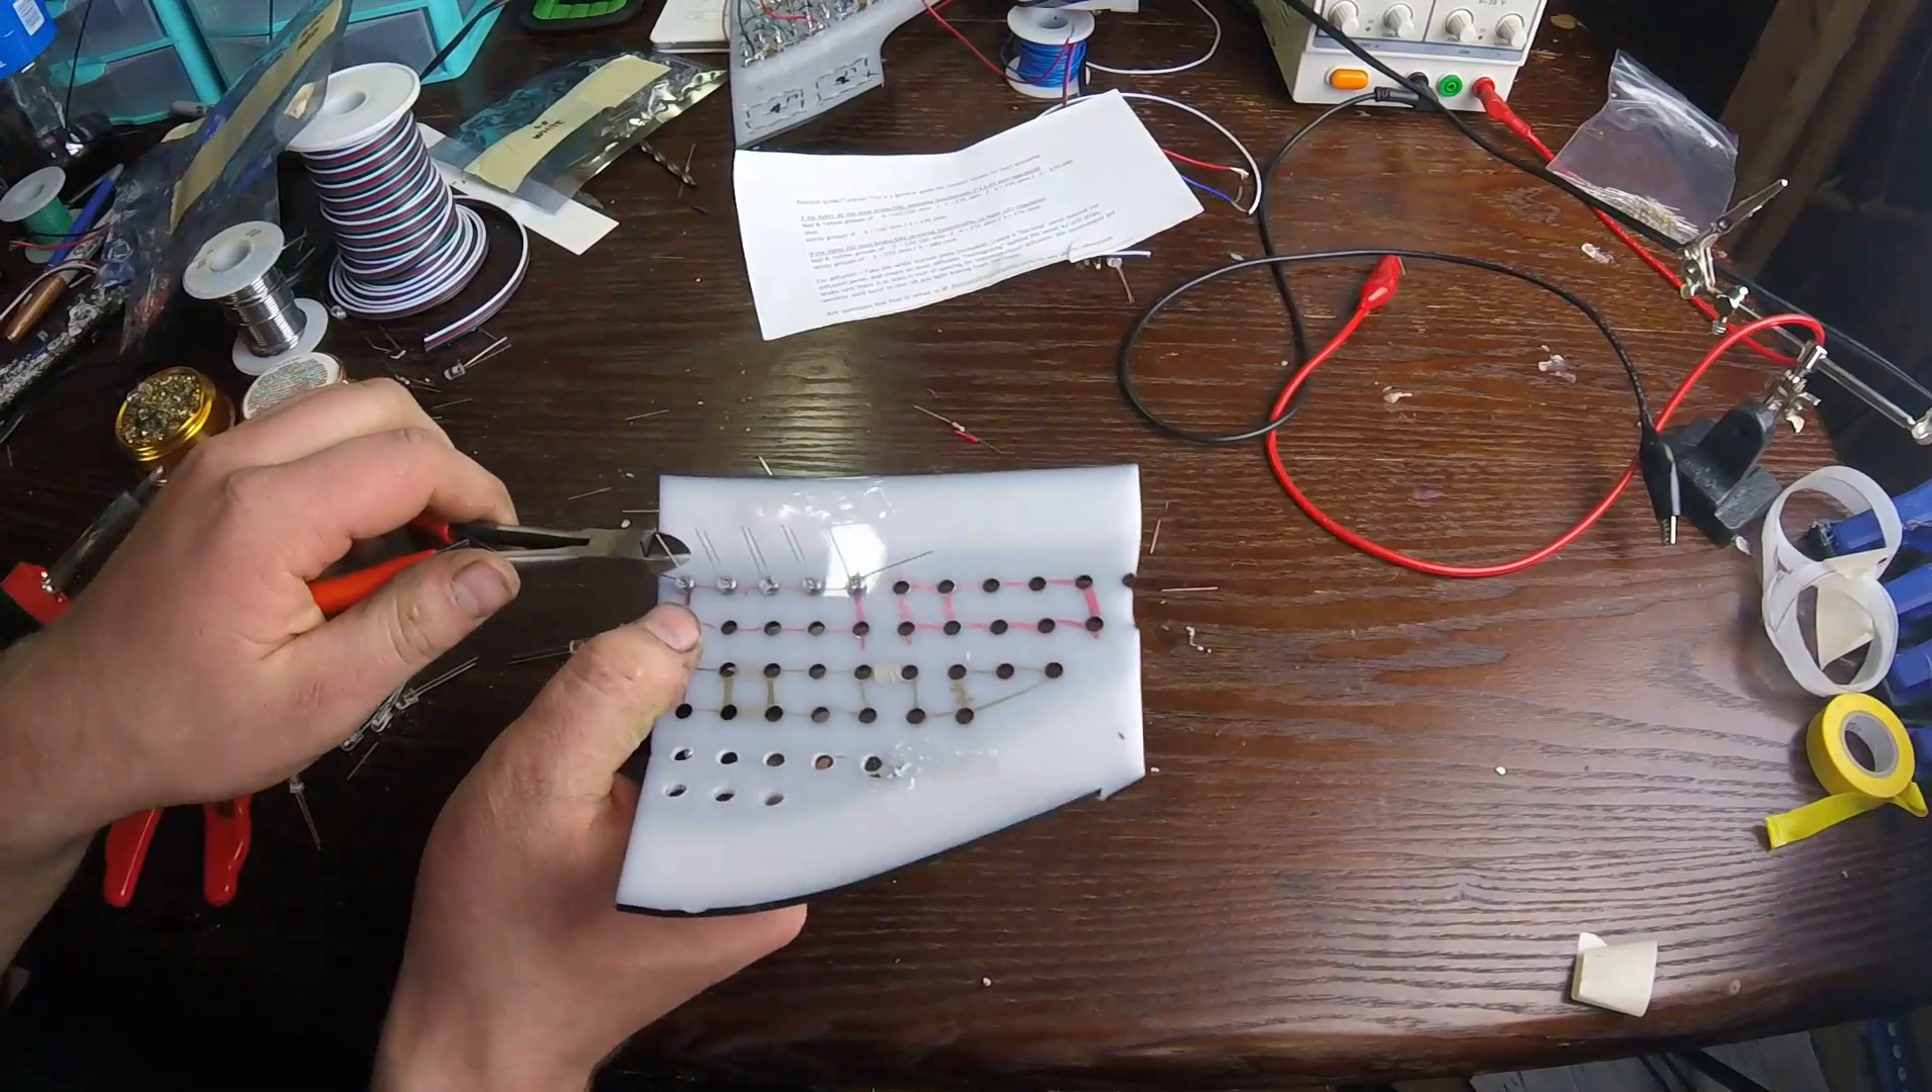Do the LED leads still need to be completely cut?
Yes.